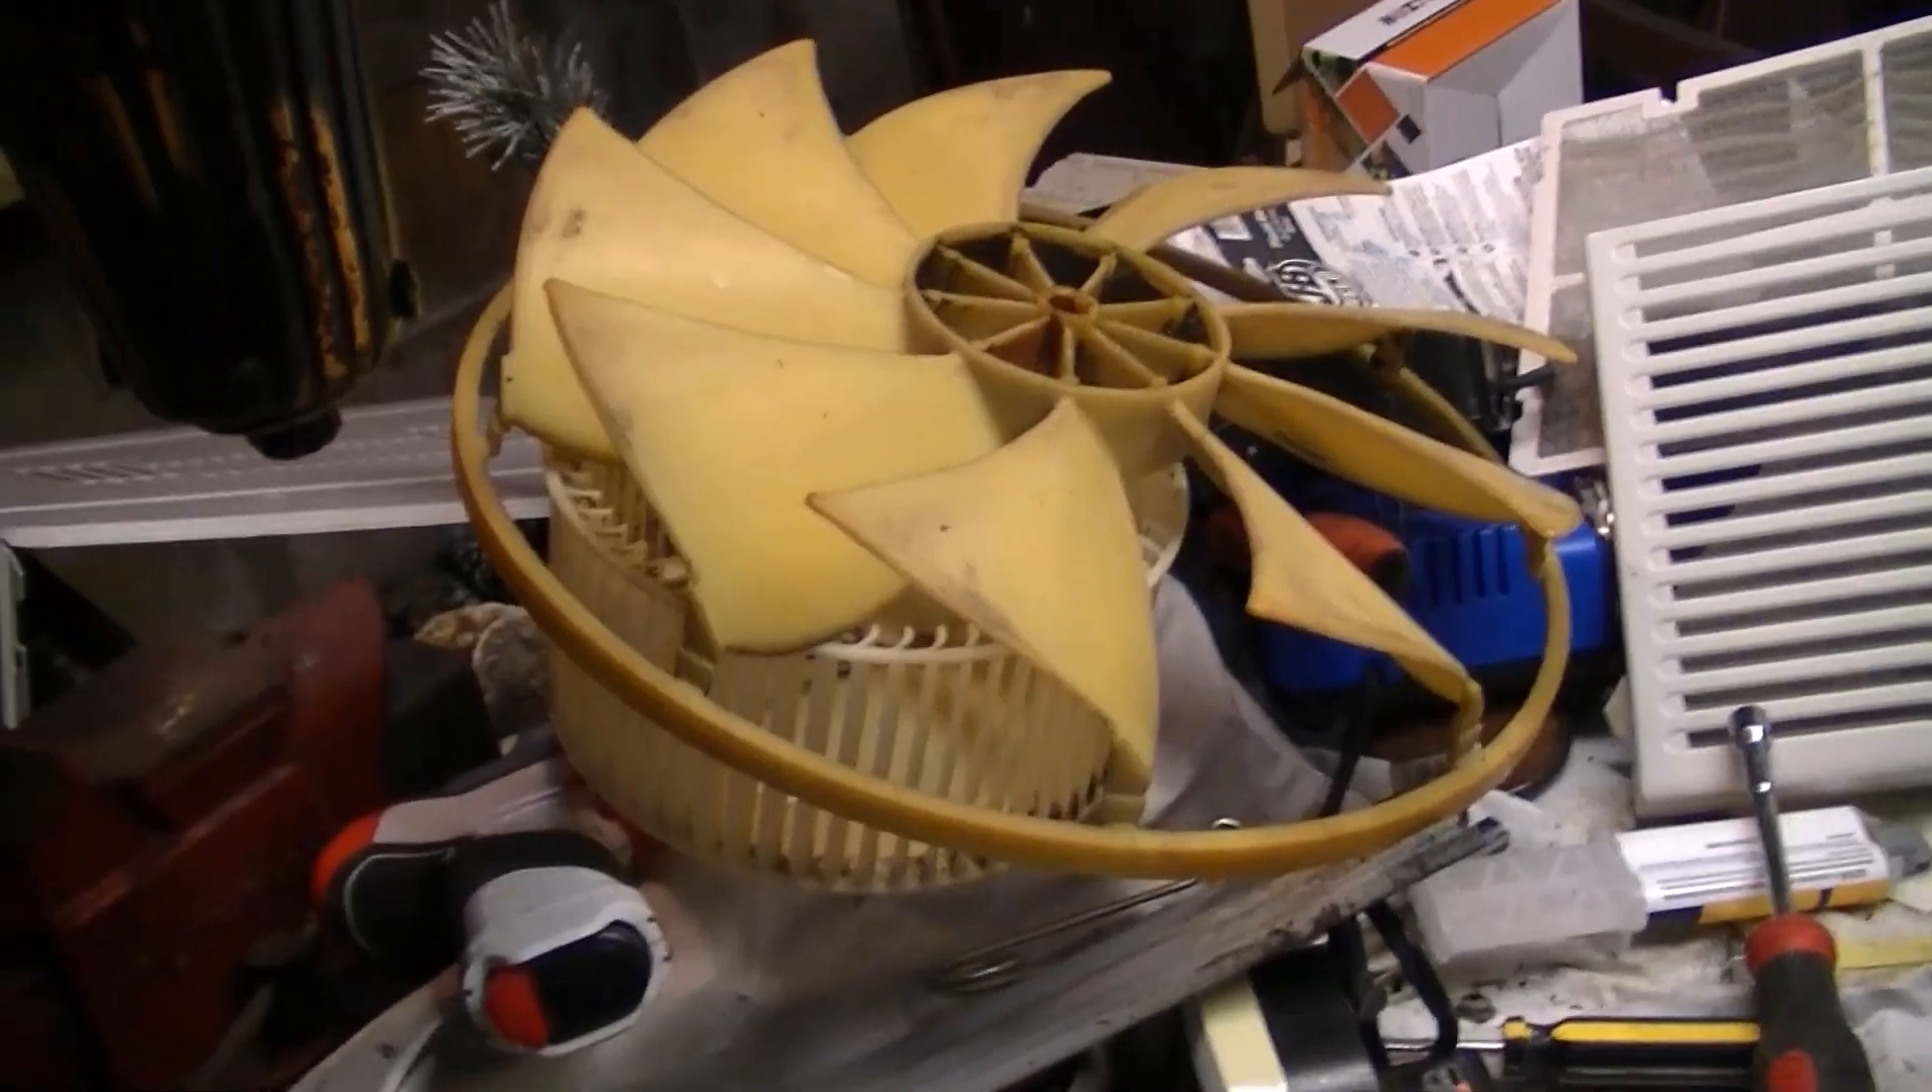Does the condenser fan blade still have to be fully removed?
No.